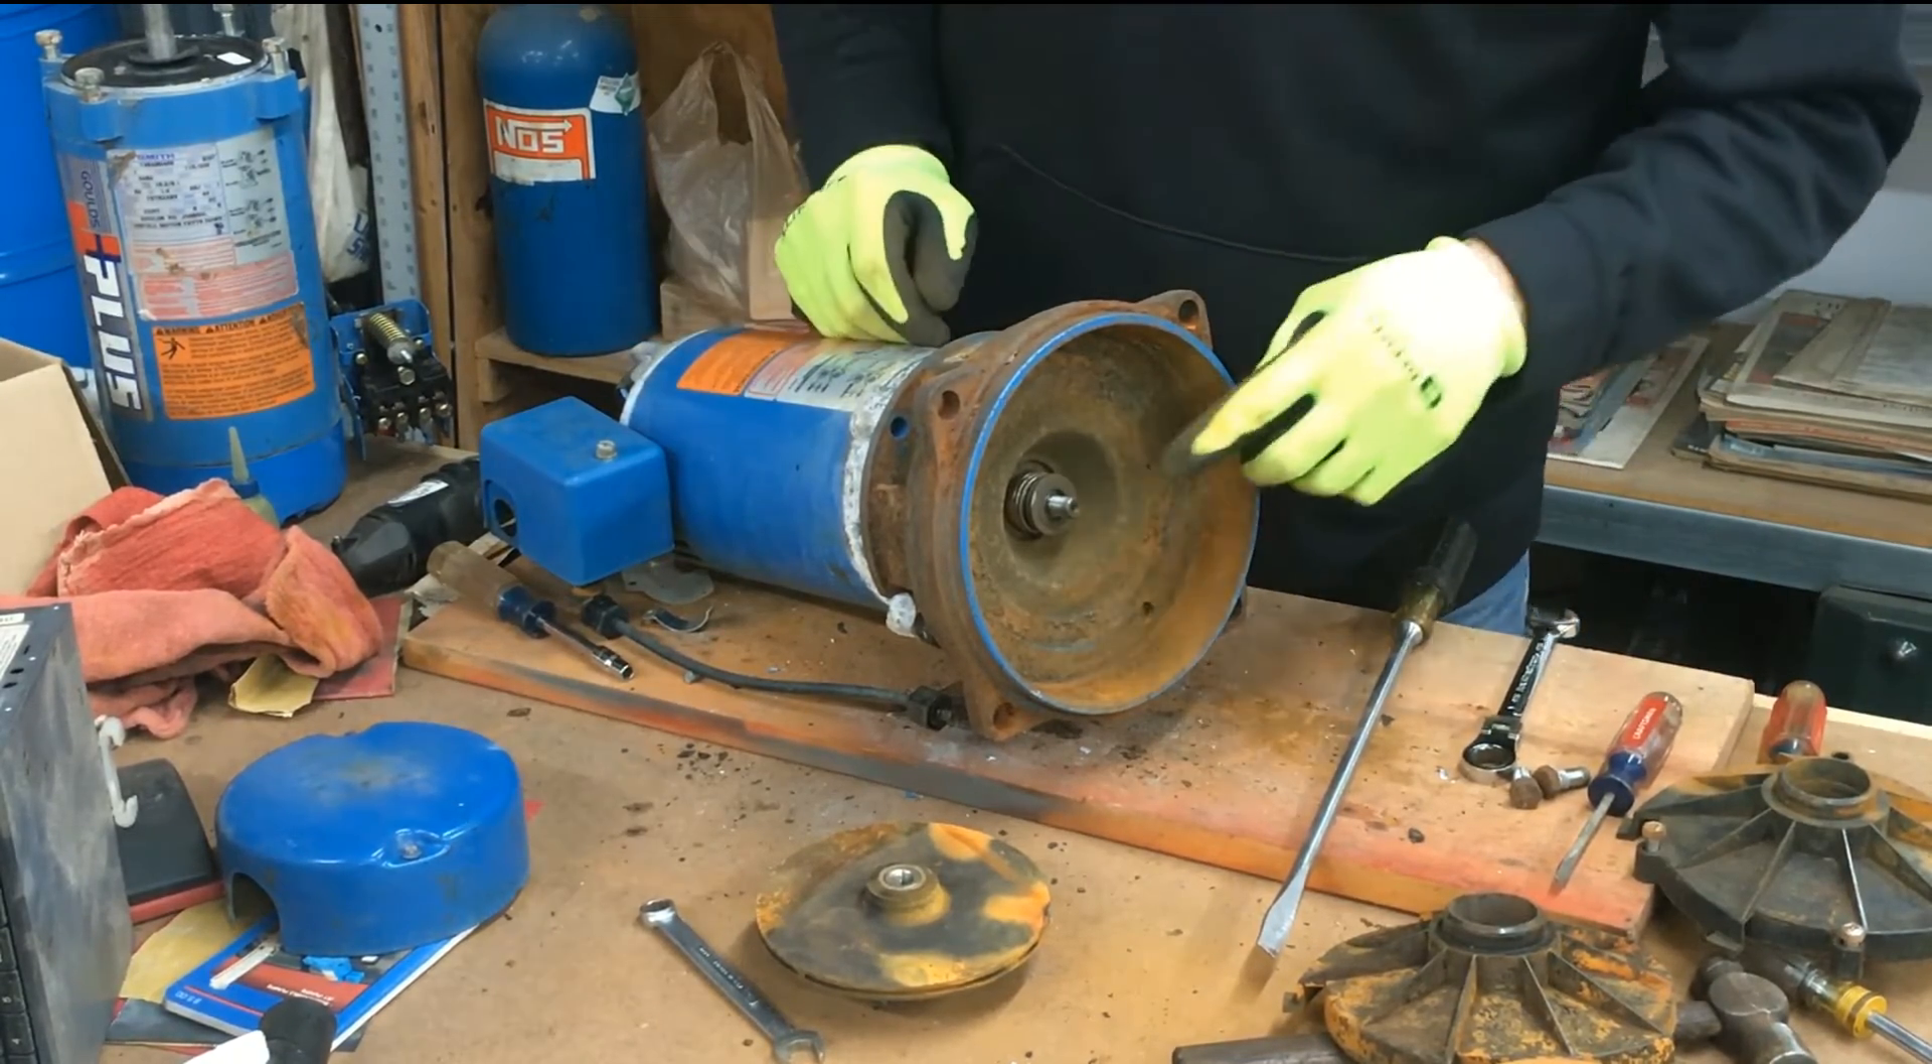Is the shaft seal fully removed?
No.